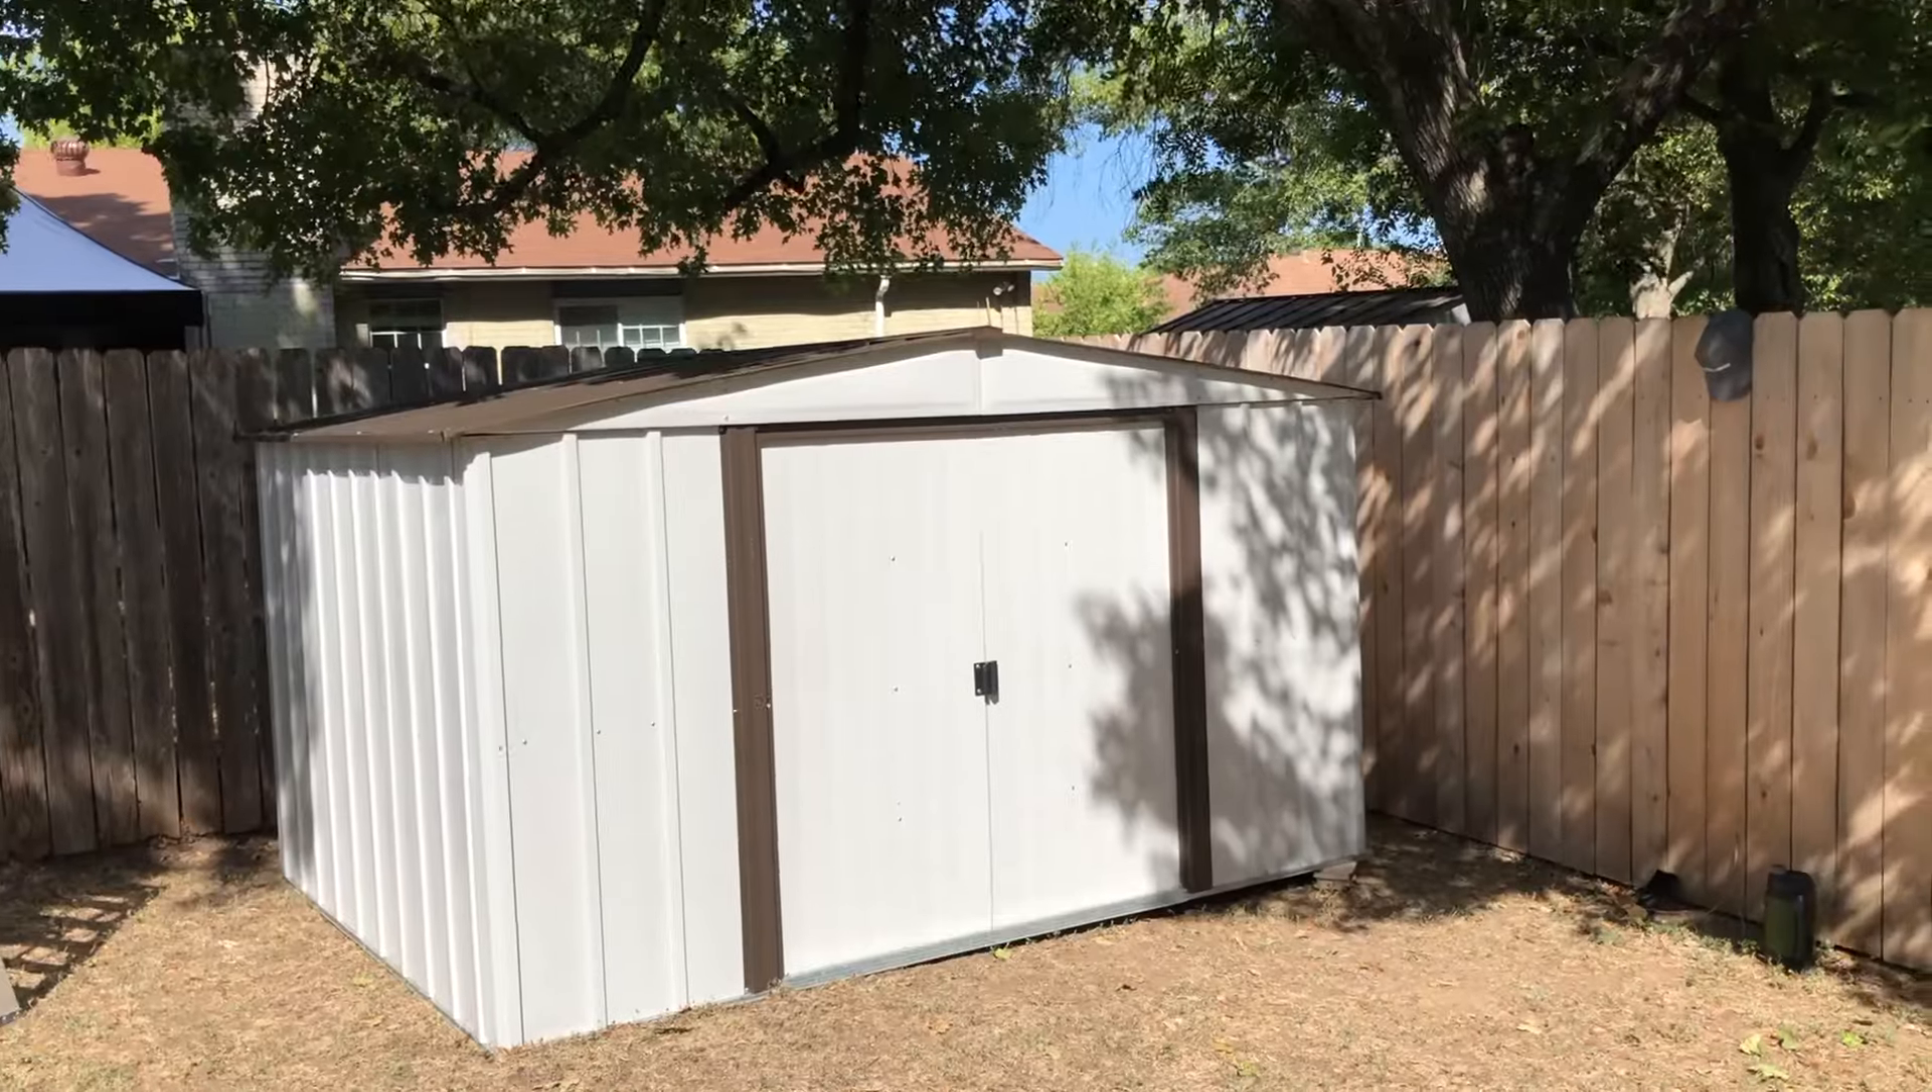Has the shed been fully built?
Yes.